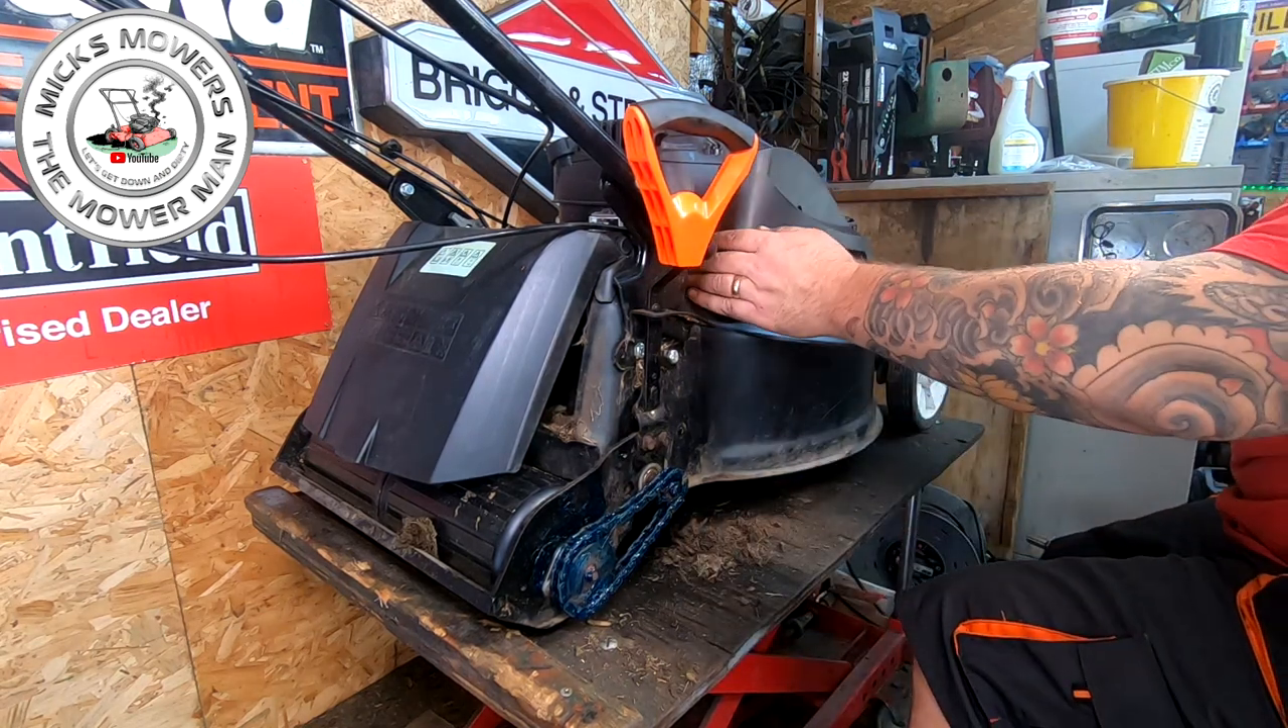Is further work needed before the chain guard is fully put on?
Yes.